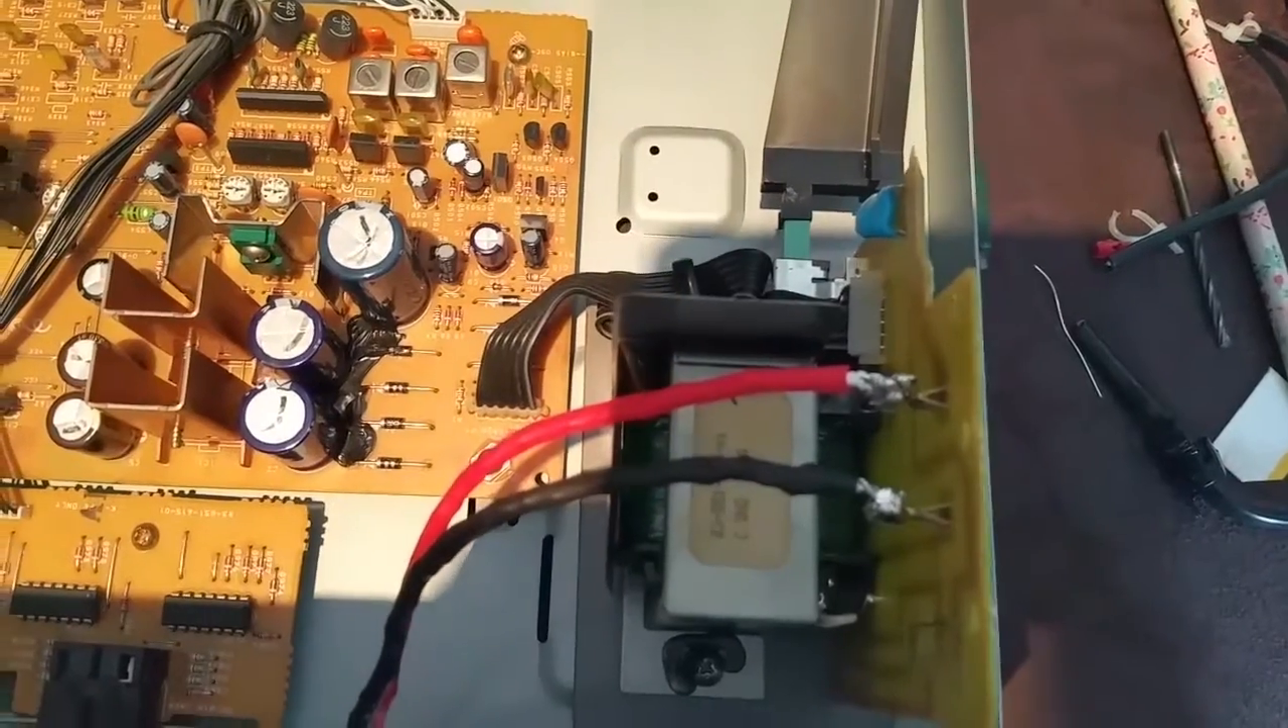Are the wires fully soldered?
Yes.